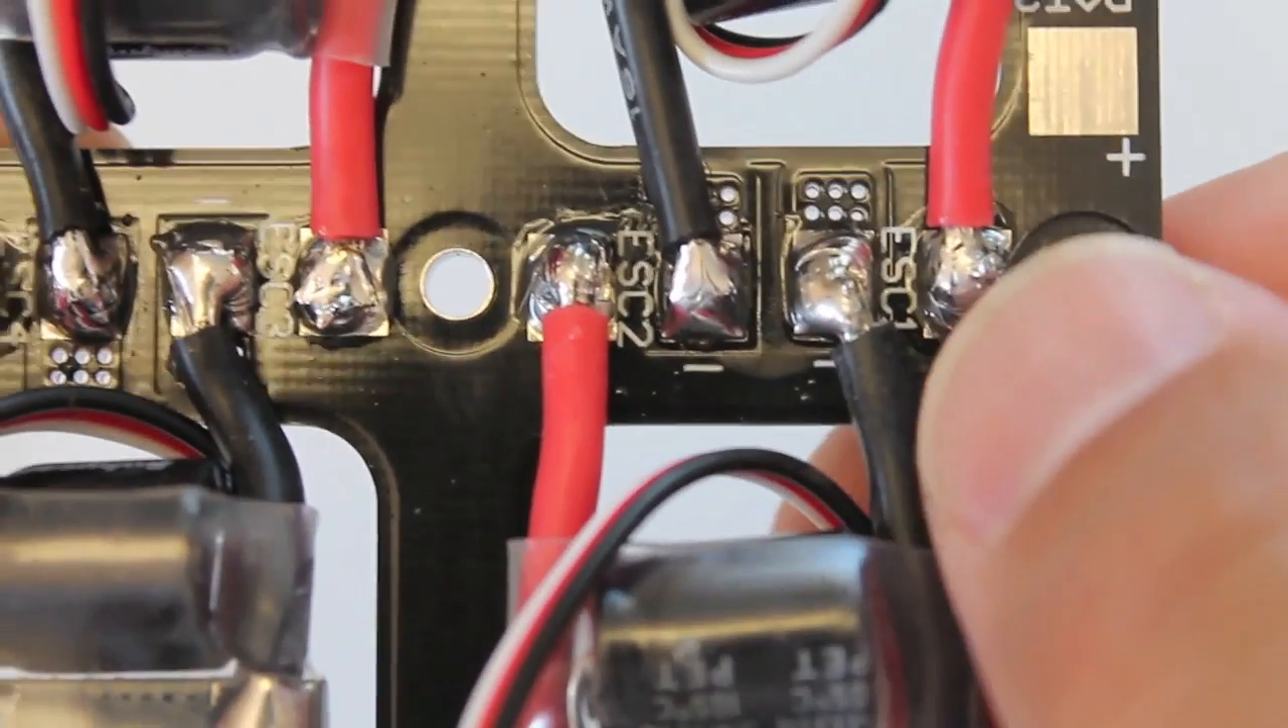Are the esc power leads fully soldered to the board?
Yes.